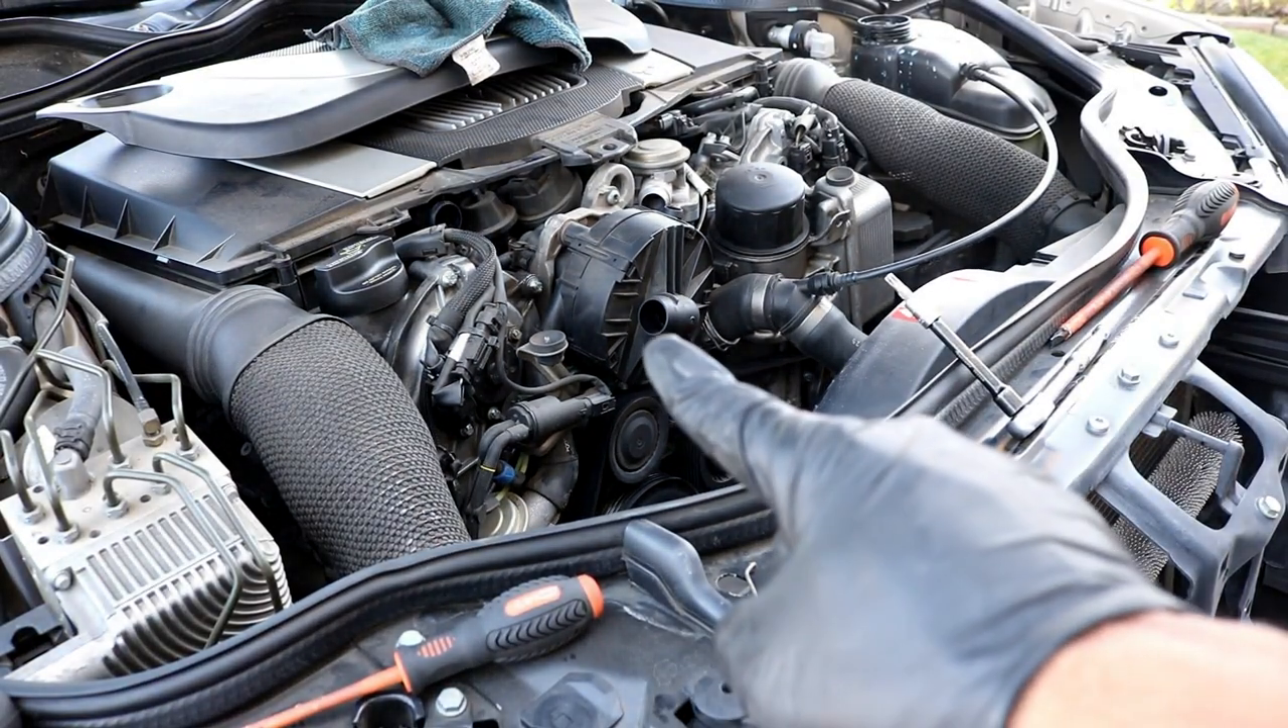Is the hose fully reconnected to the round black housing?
No.